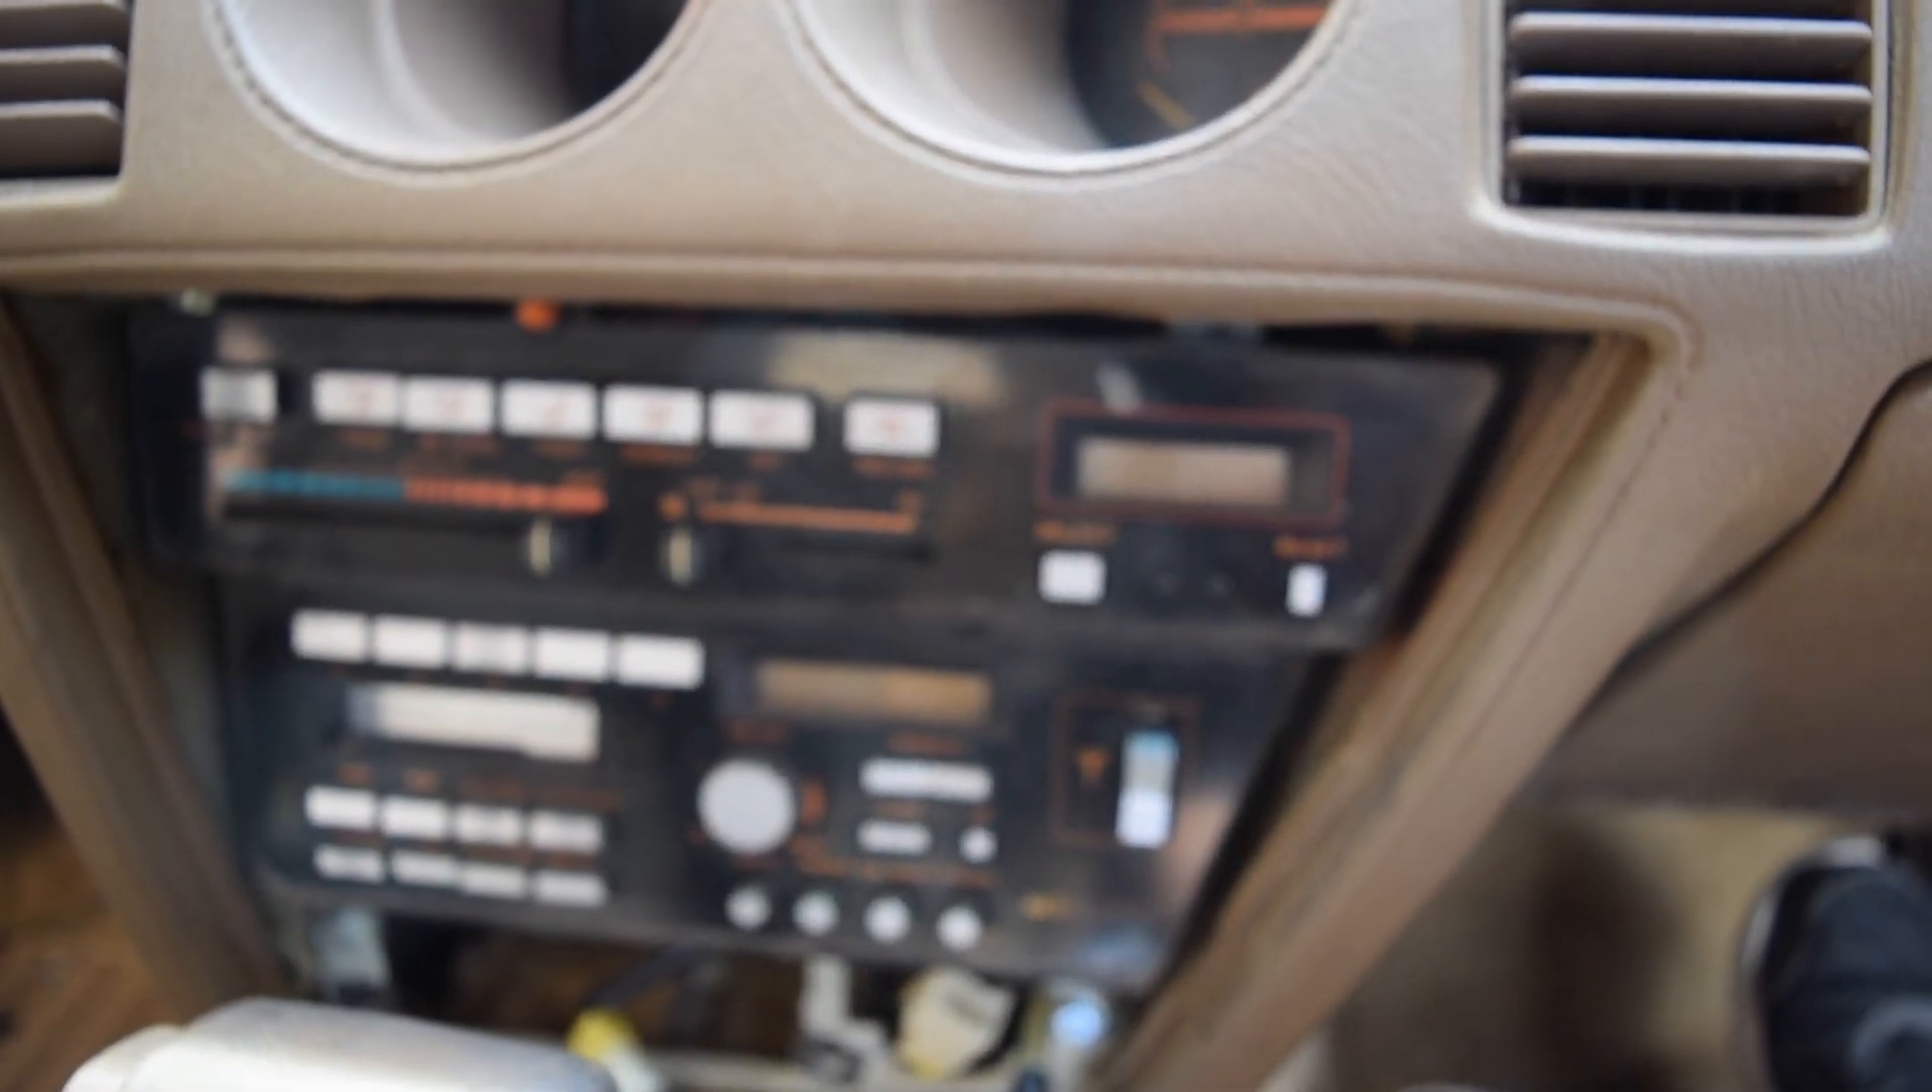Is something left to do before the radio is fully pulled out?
Yes.